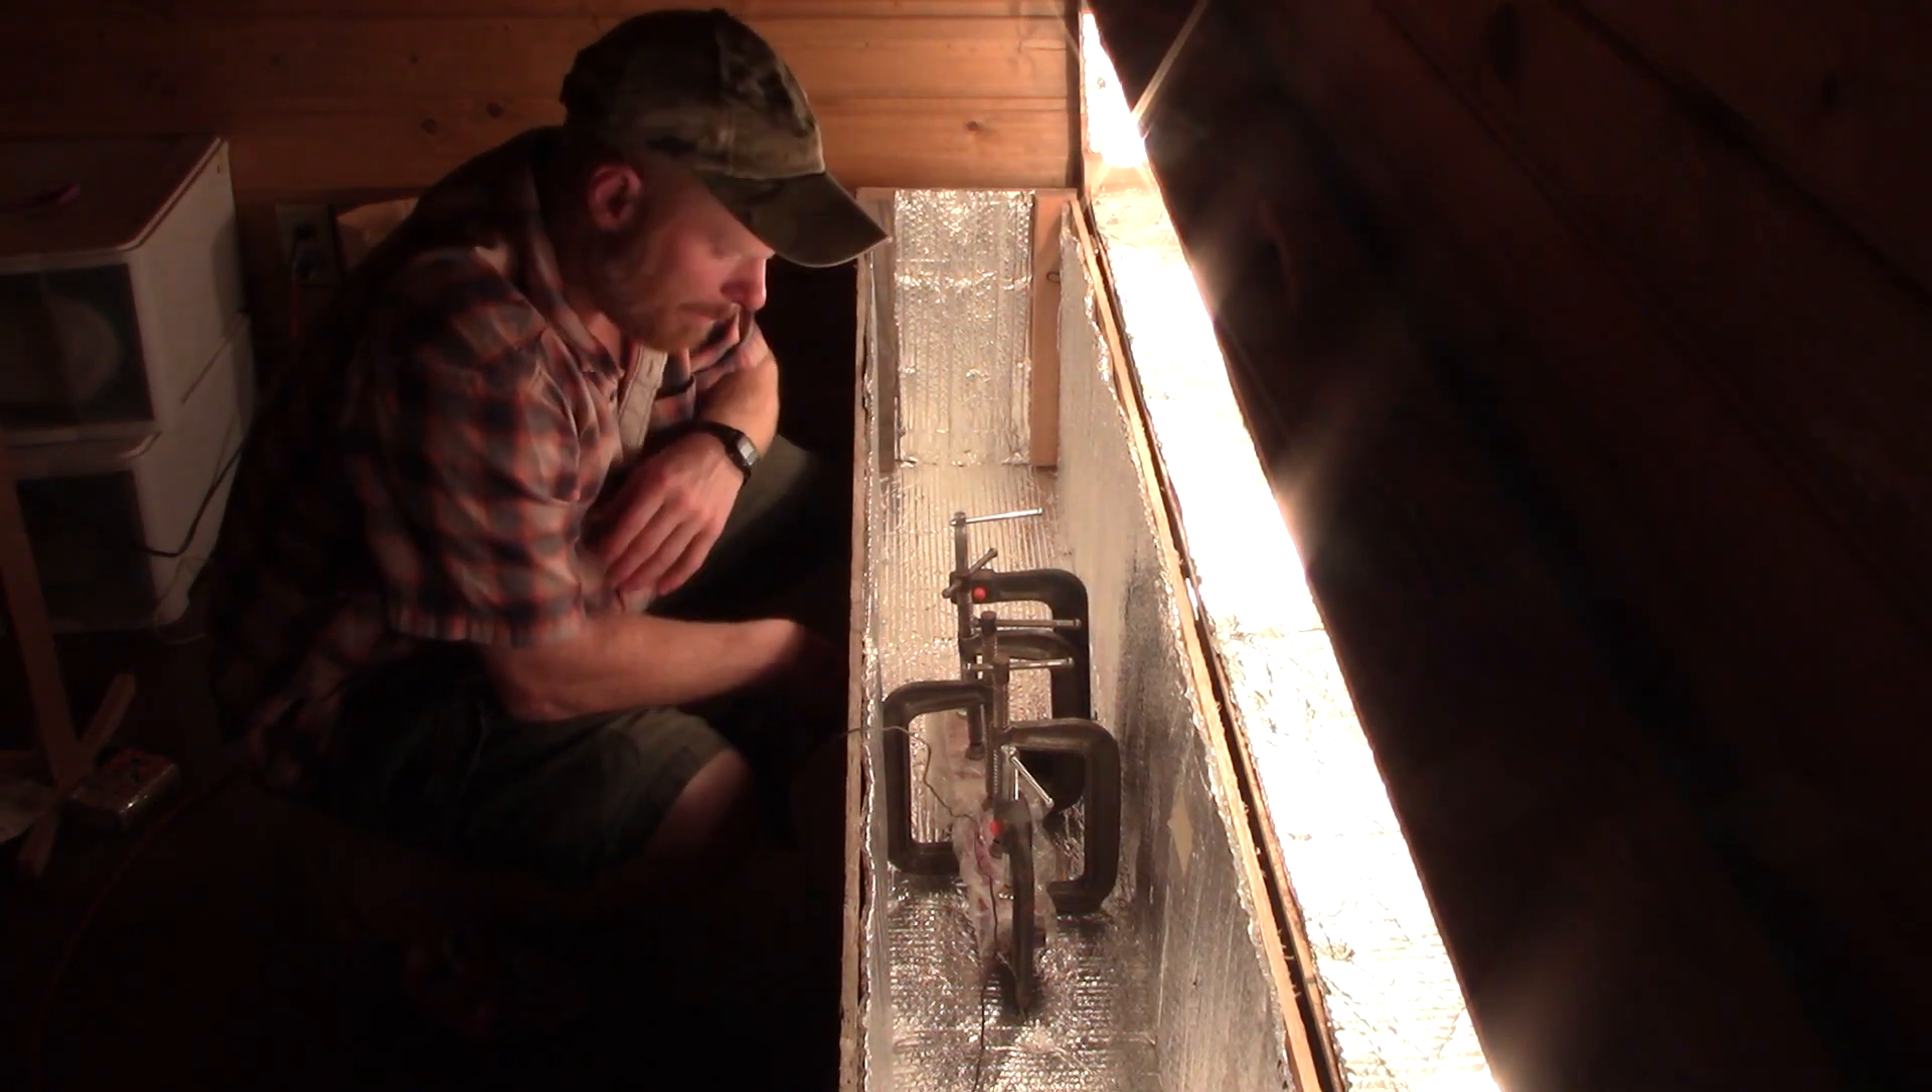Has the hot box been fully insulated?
Yes.